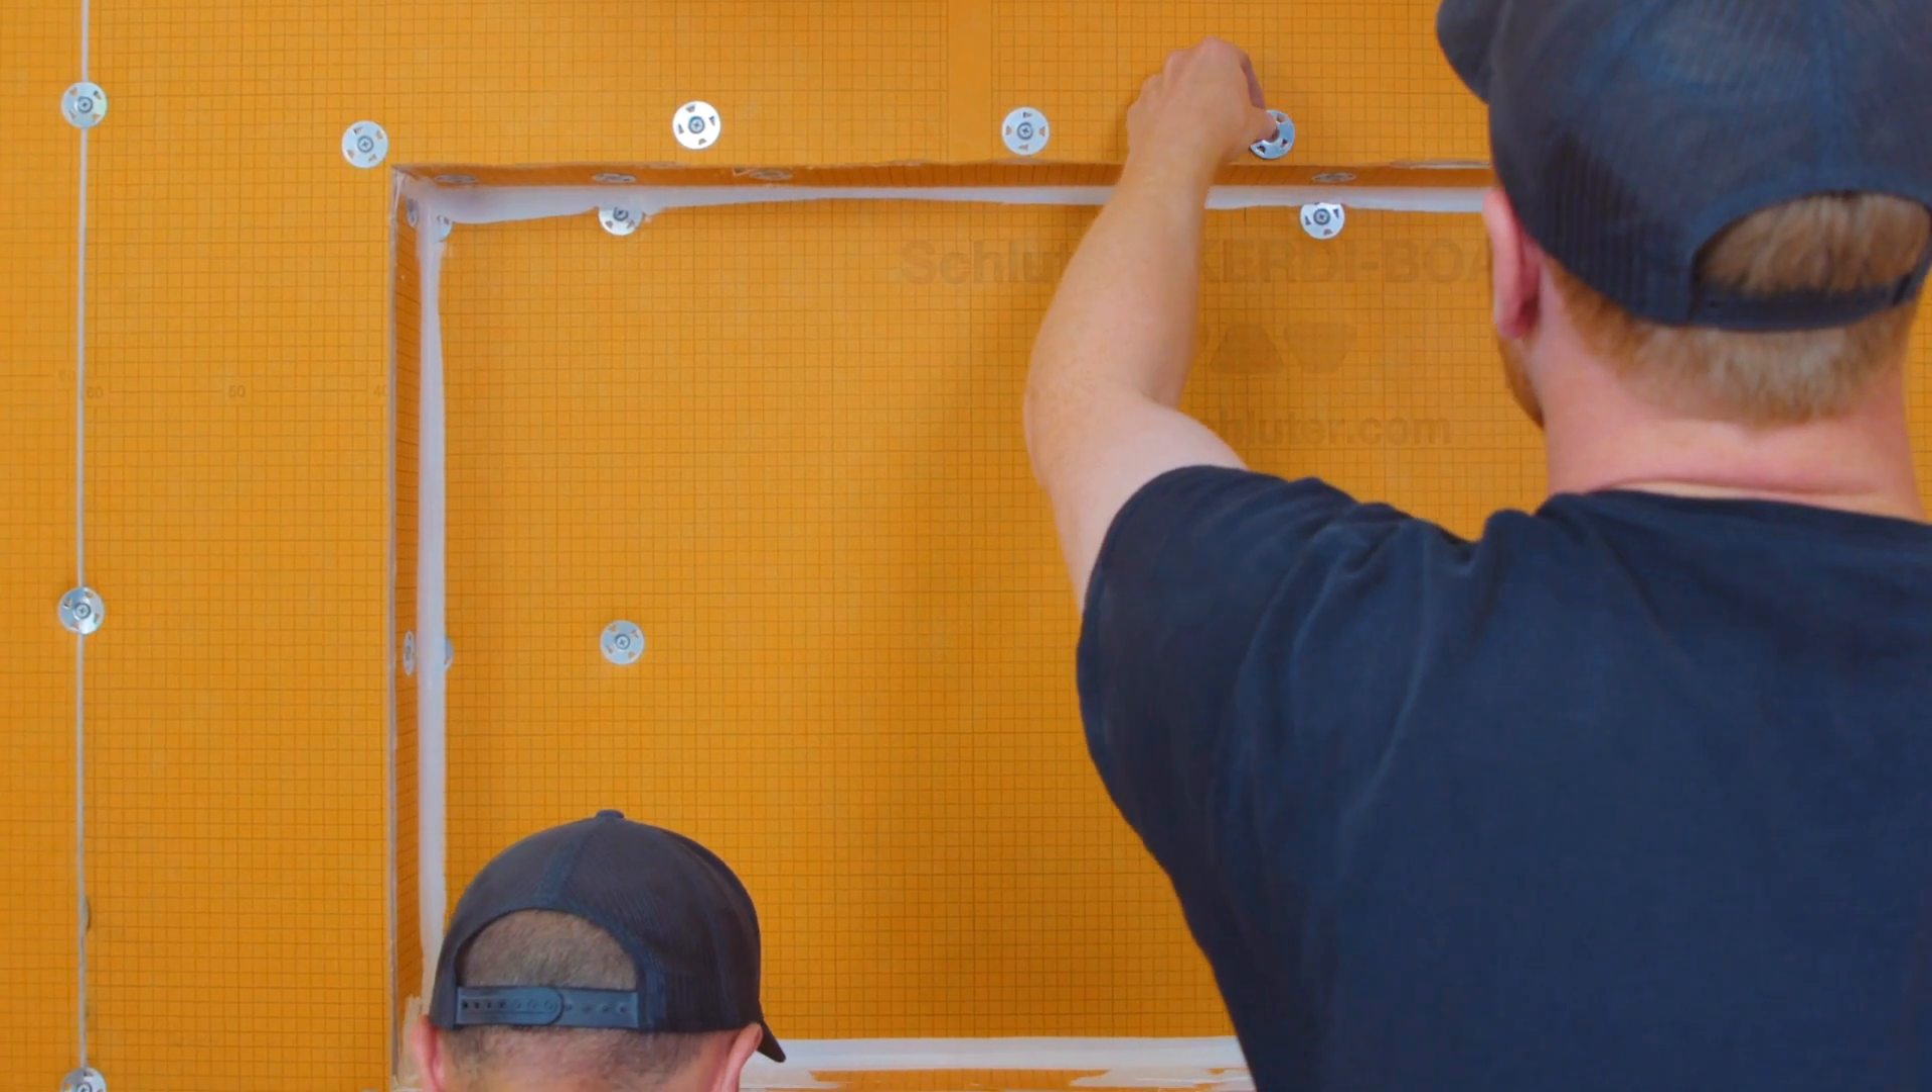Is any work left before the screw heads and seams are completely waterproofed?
Yes.